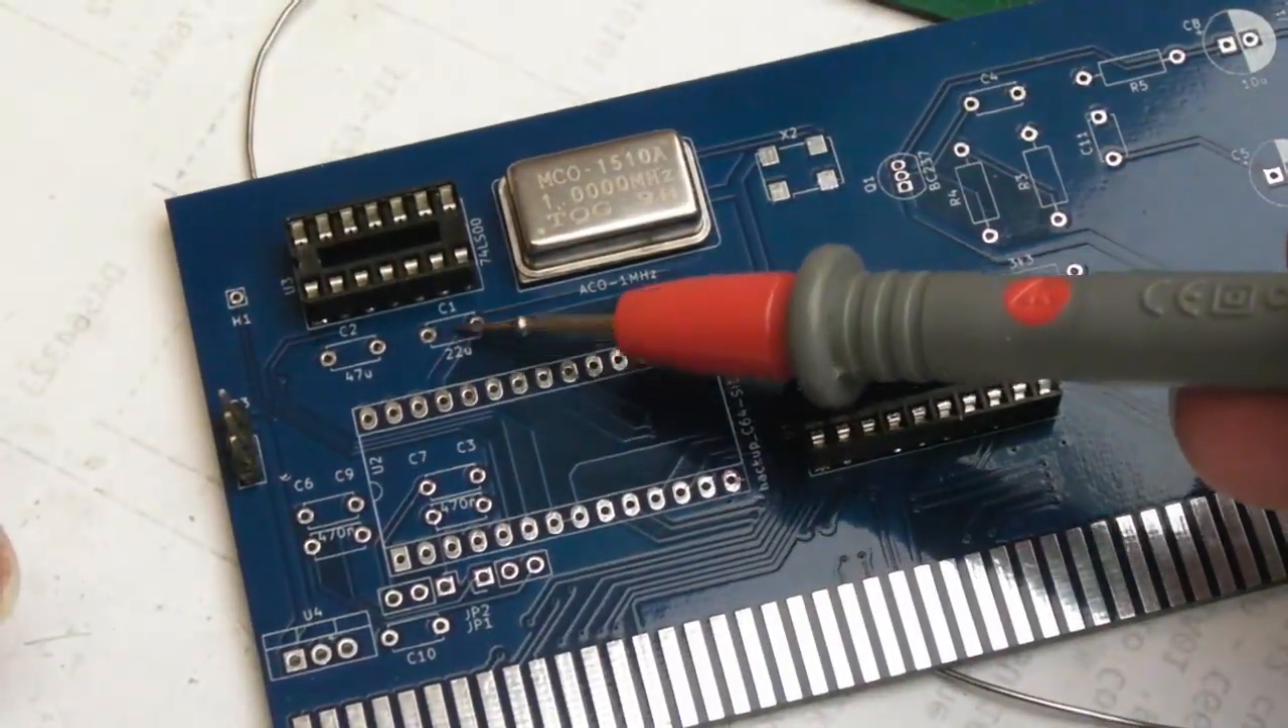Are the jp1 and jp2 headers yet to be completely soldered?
Yes.